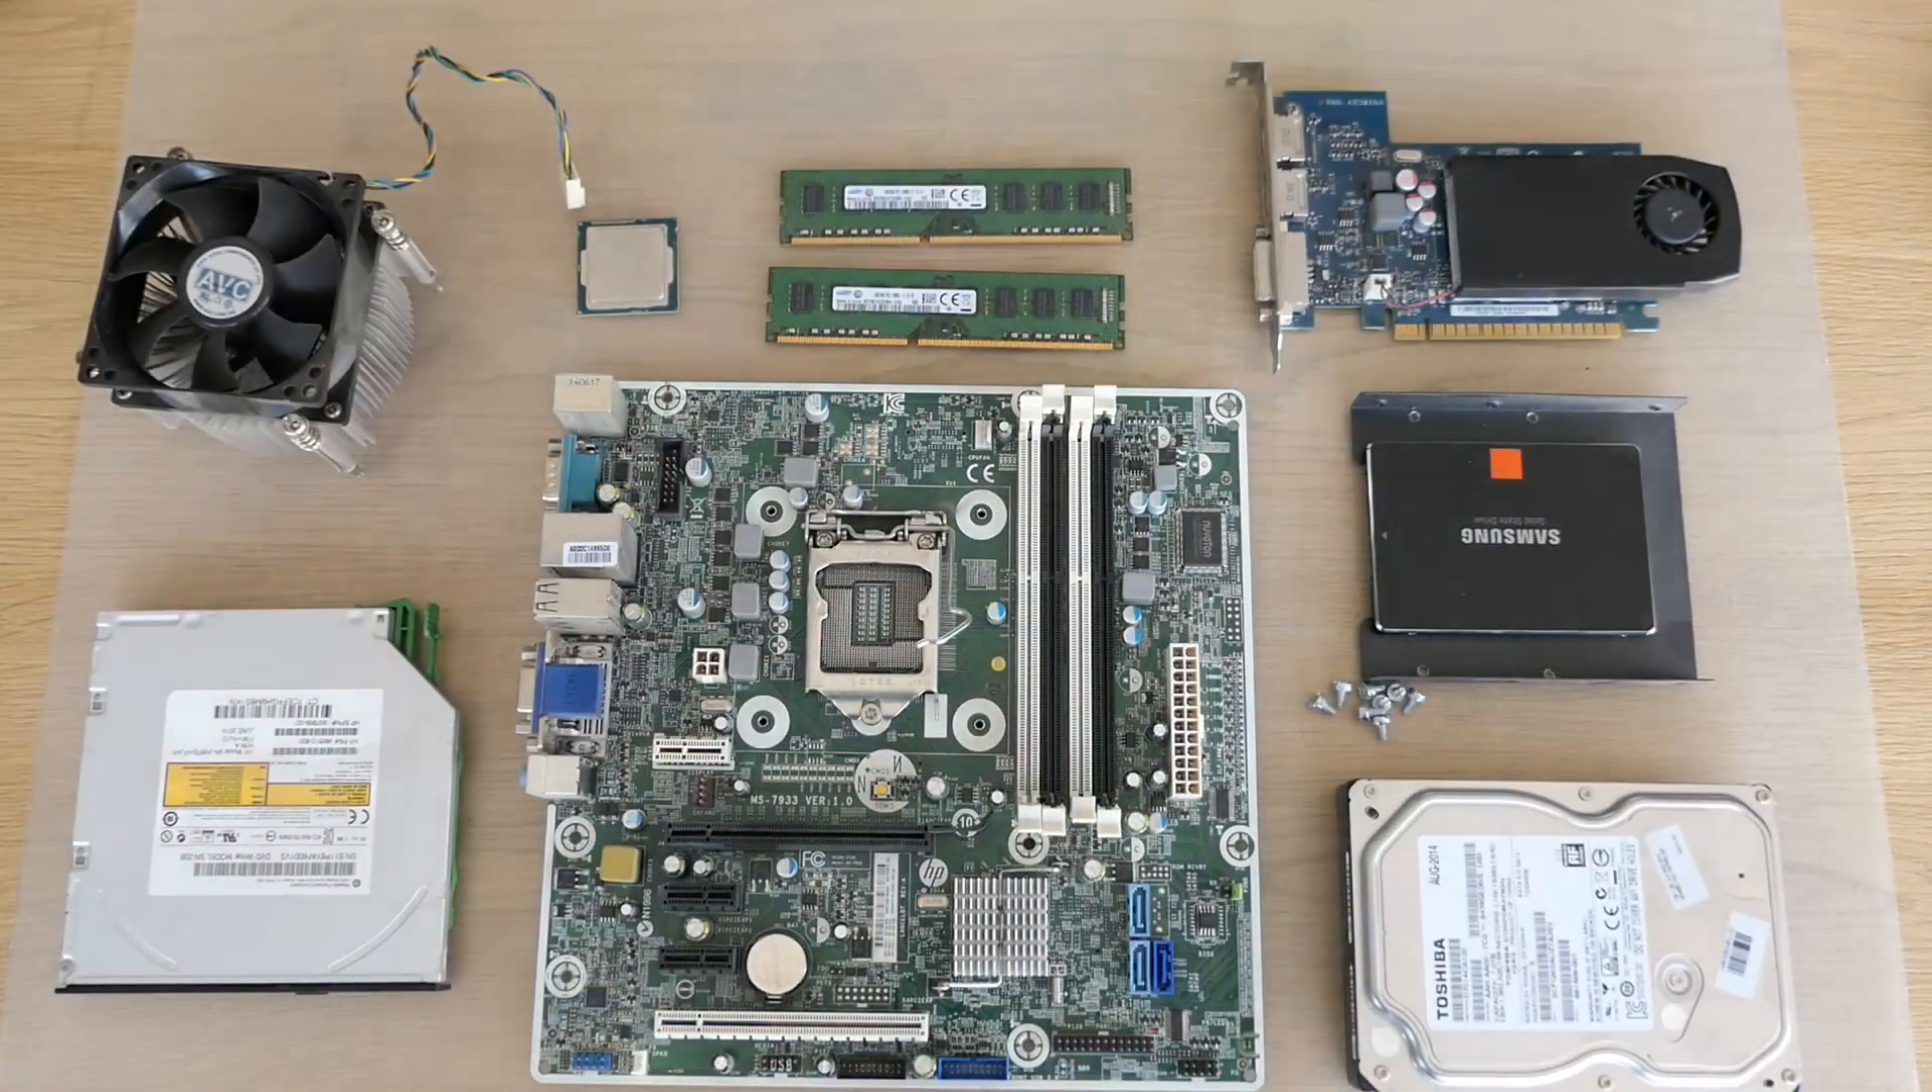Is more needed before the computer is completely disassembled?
No.